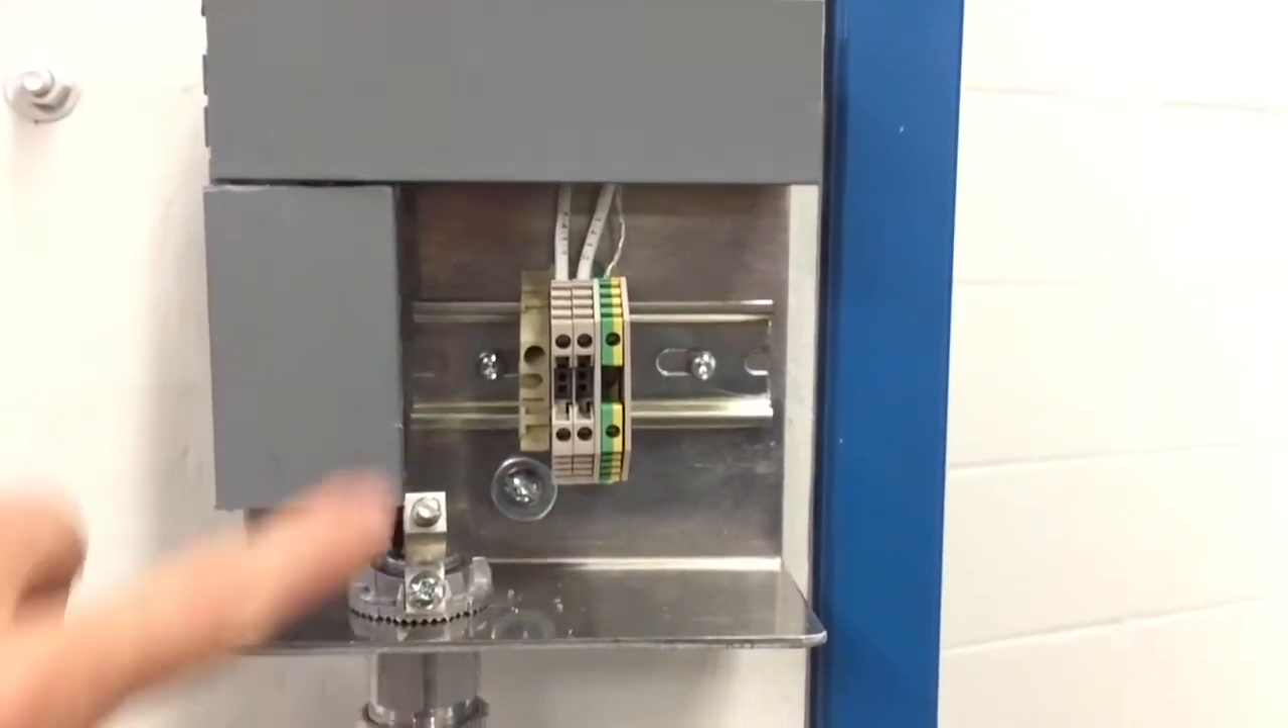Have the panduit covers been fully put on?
Yes.